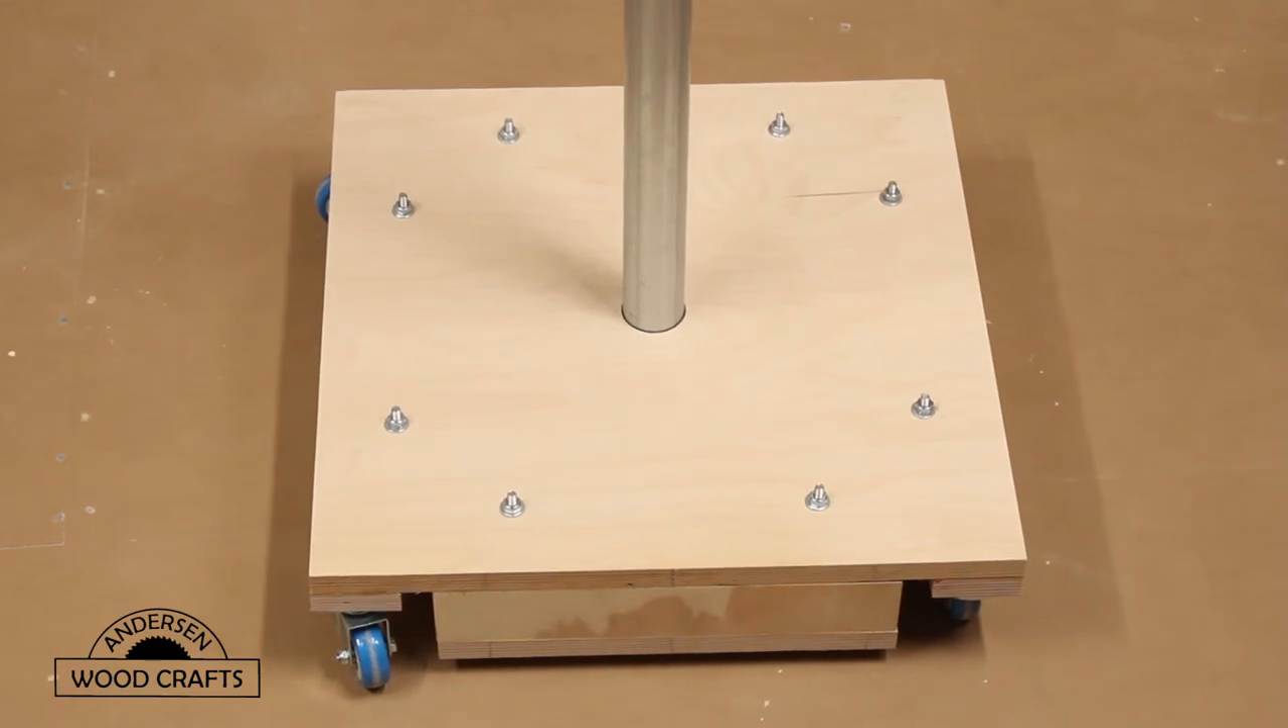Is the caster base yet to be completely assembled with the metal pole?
No.